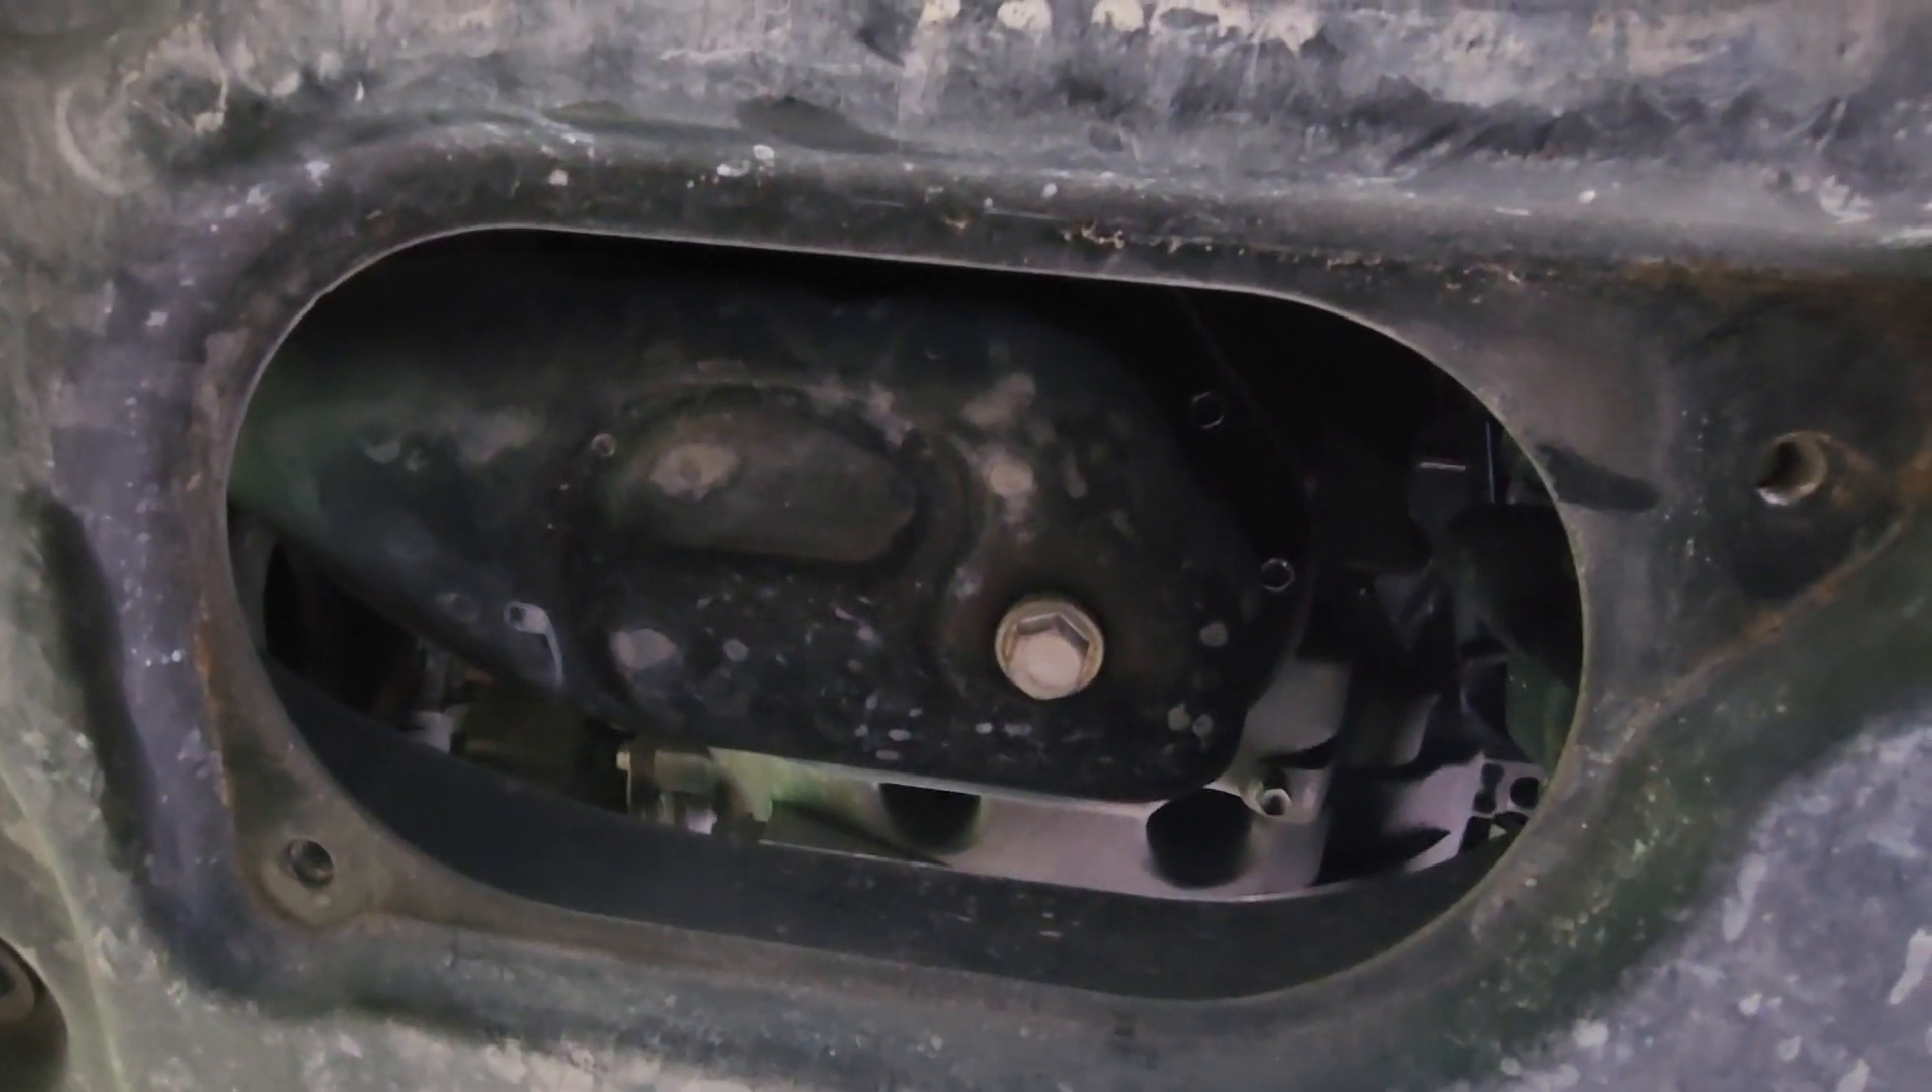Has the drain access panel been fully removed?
Yes.